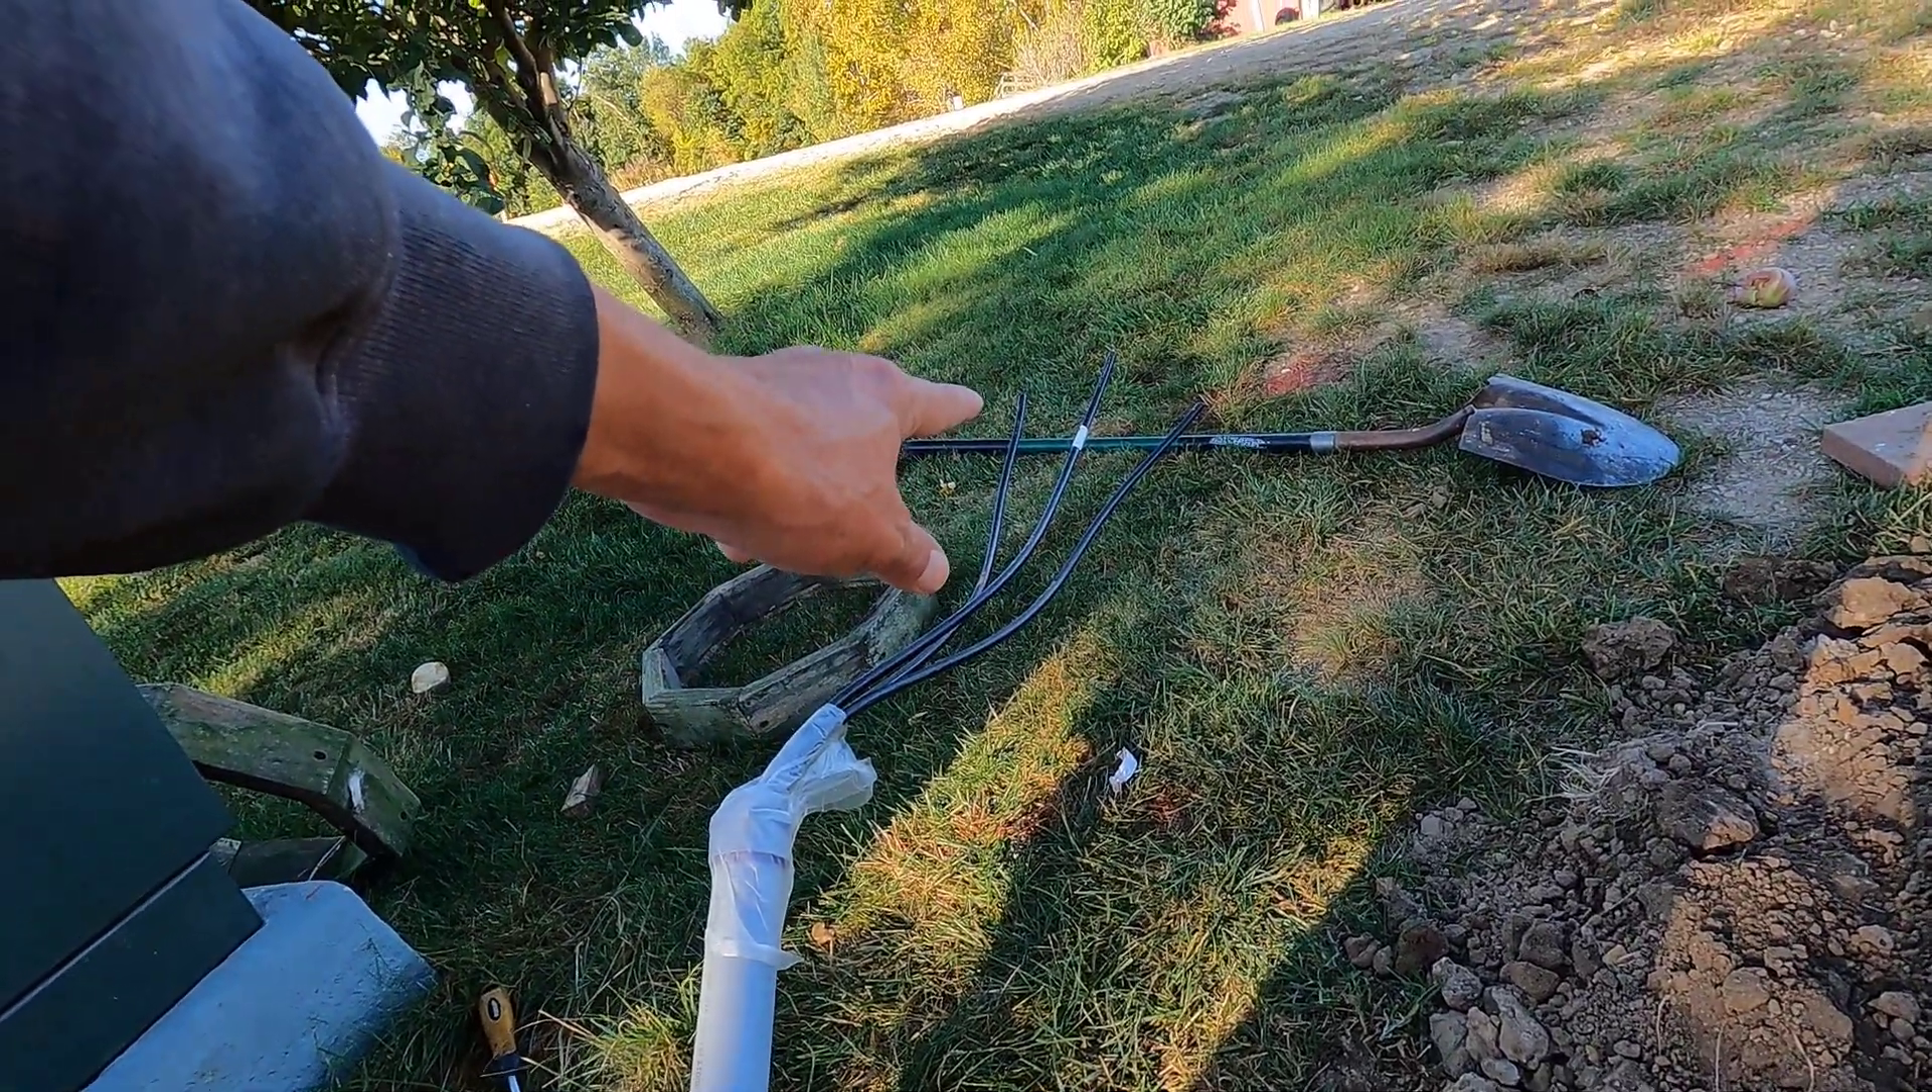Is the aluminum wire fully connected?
No.